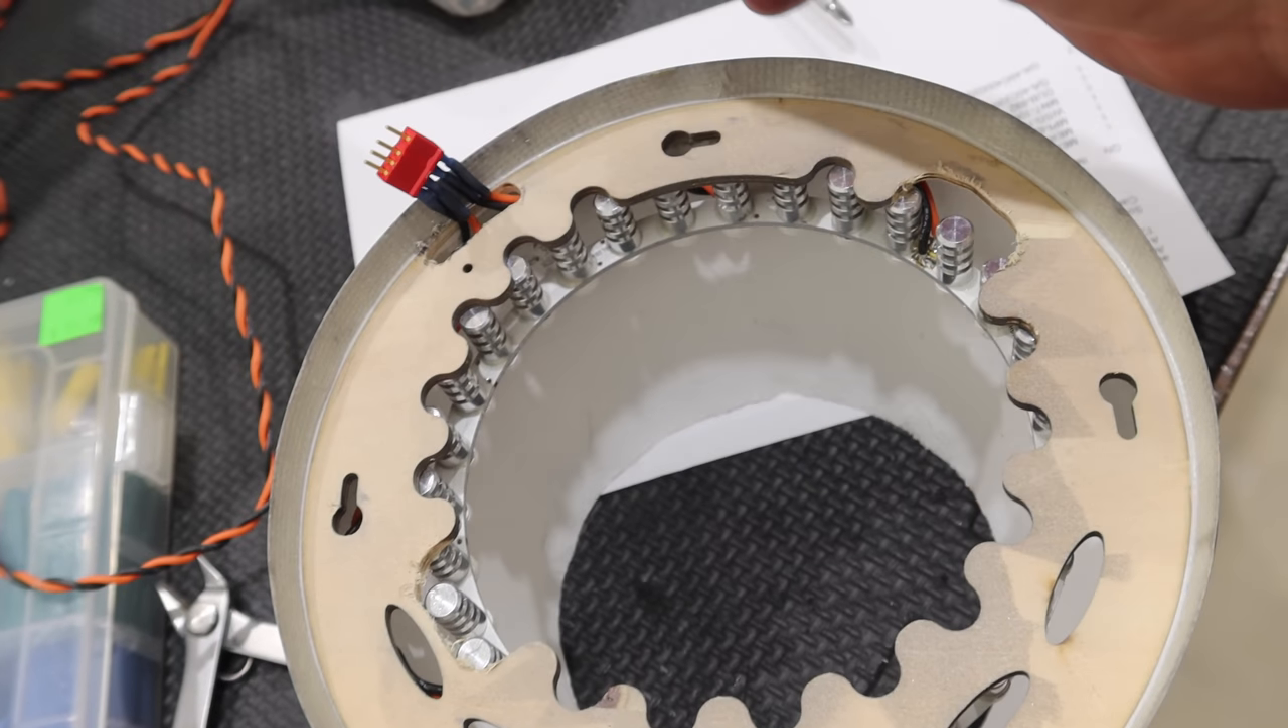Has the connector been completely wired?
Yes.